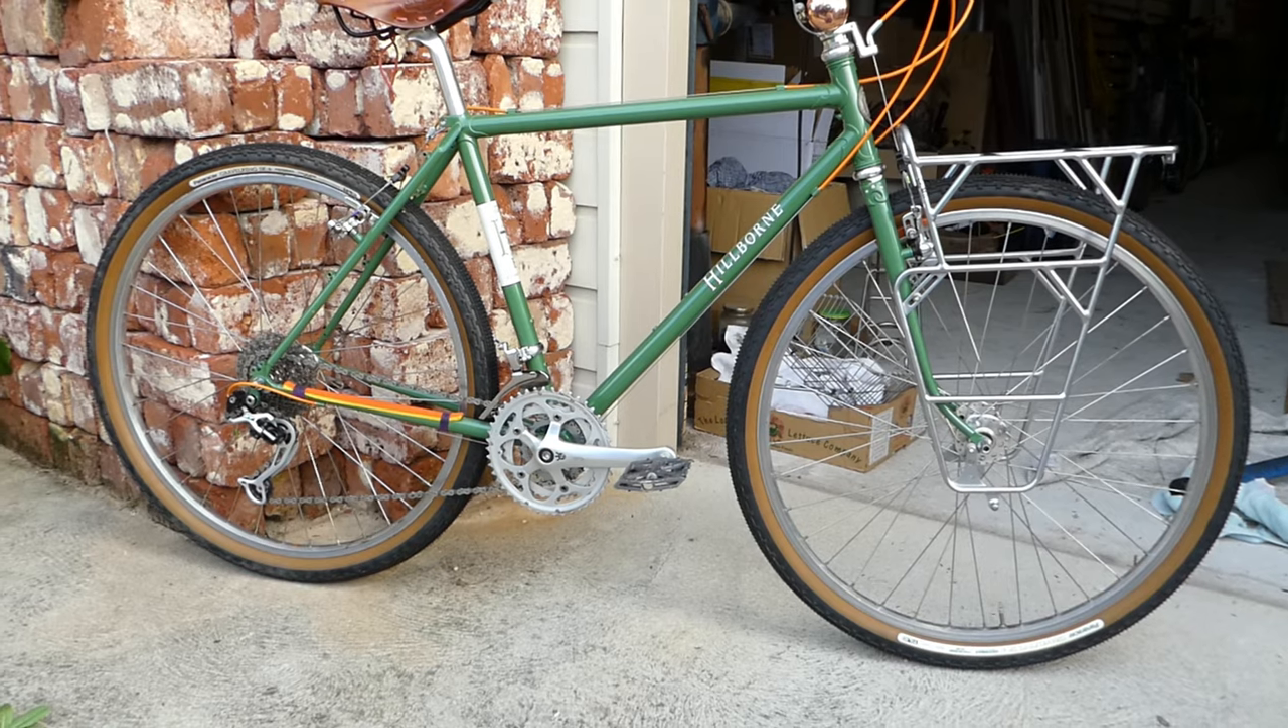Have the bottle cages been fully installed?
No.